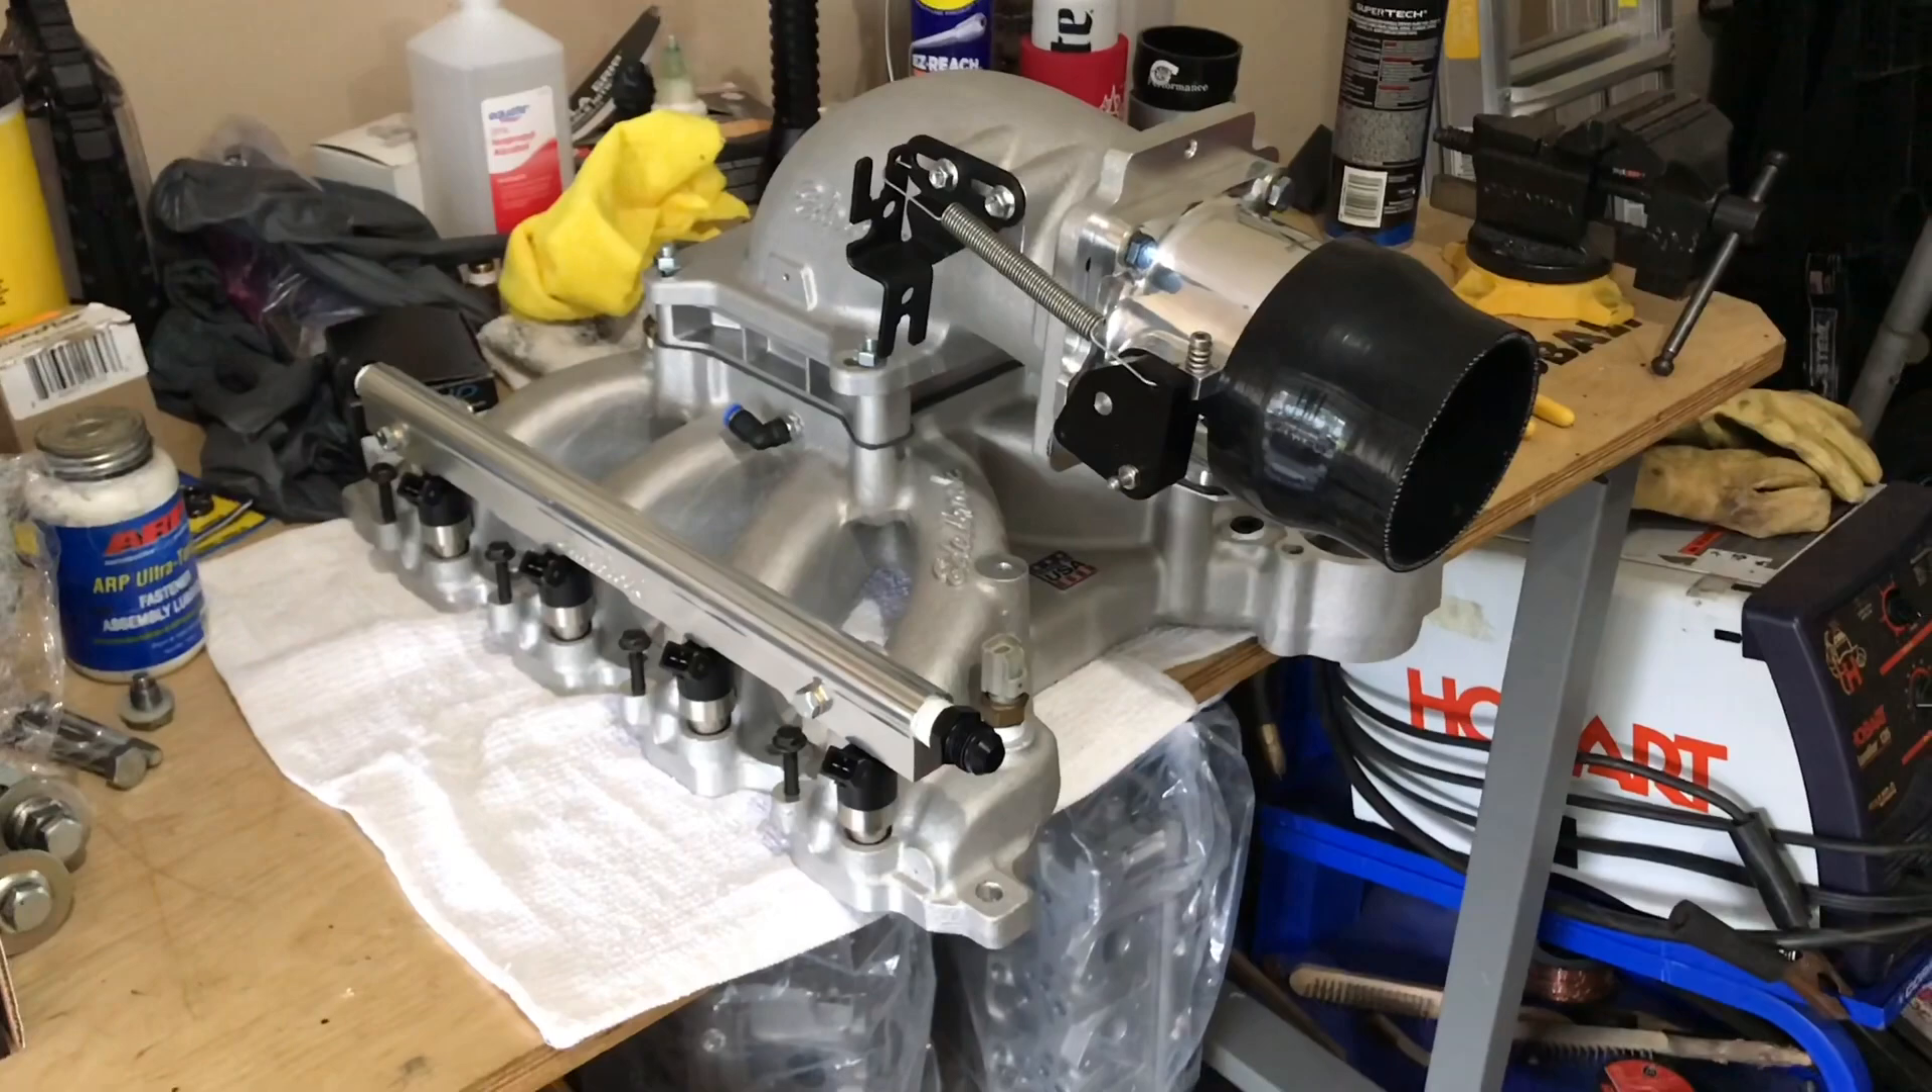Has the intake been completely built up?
Yes.